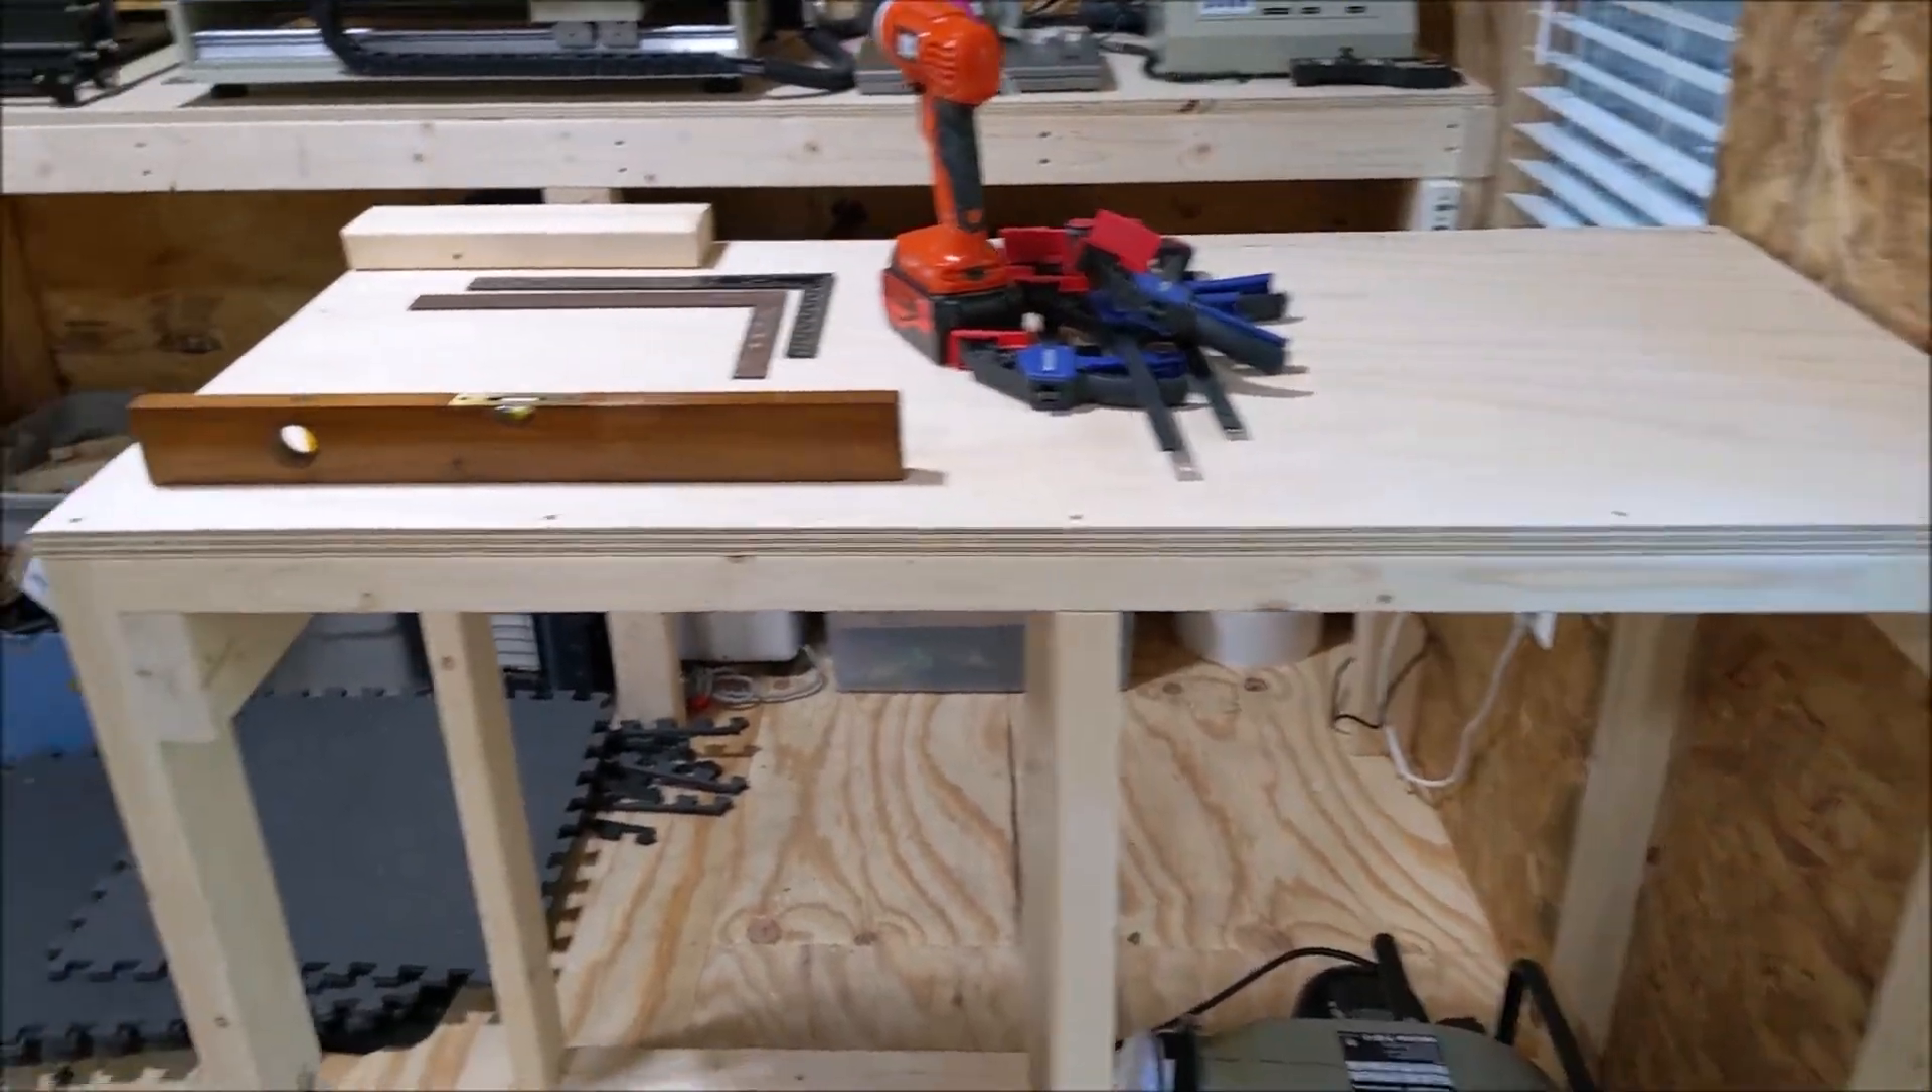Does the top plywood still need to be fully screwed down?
No.